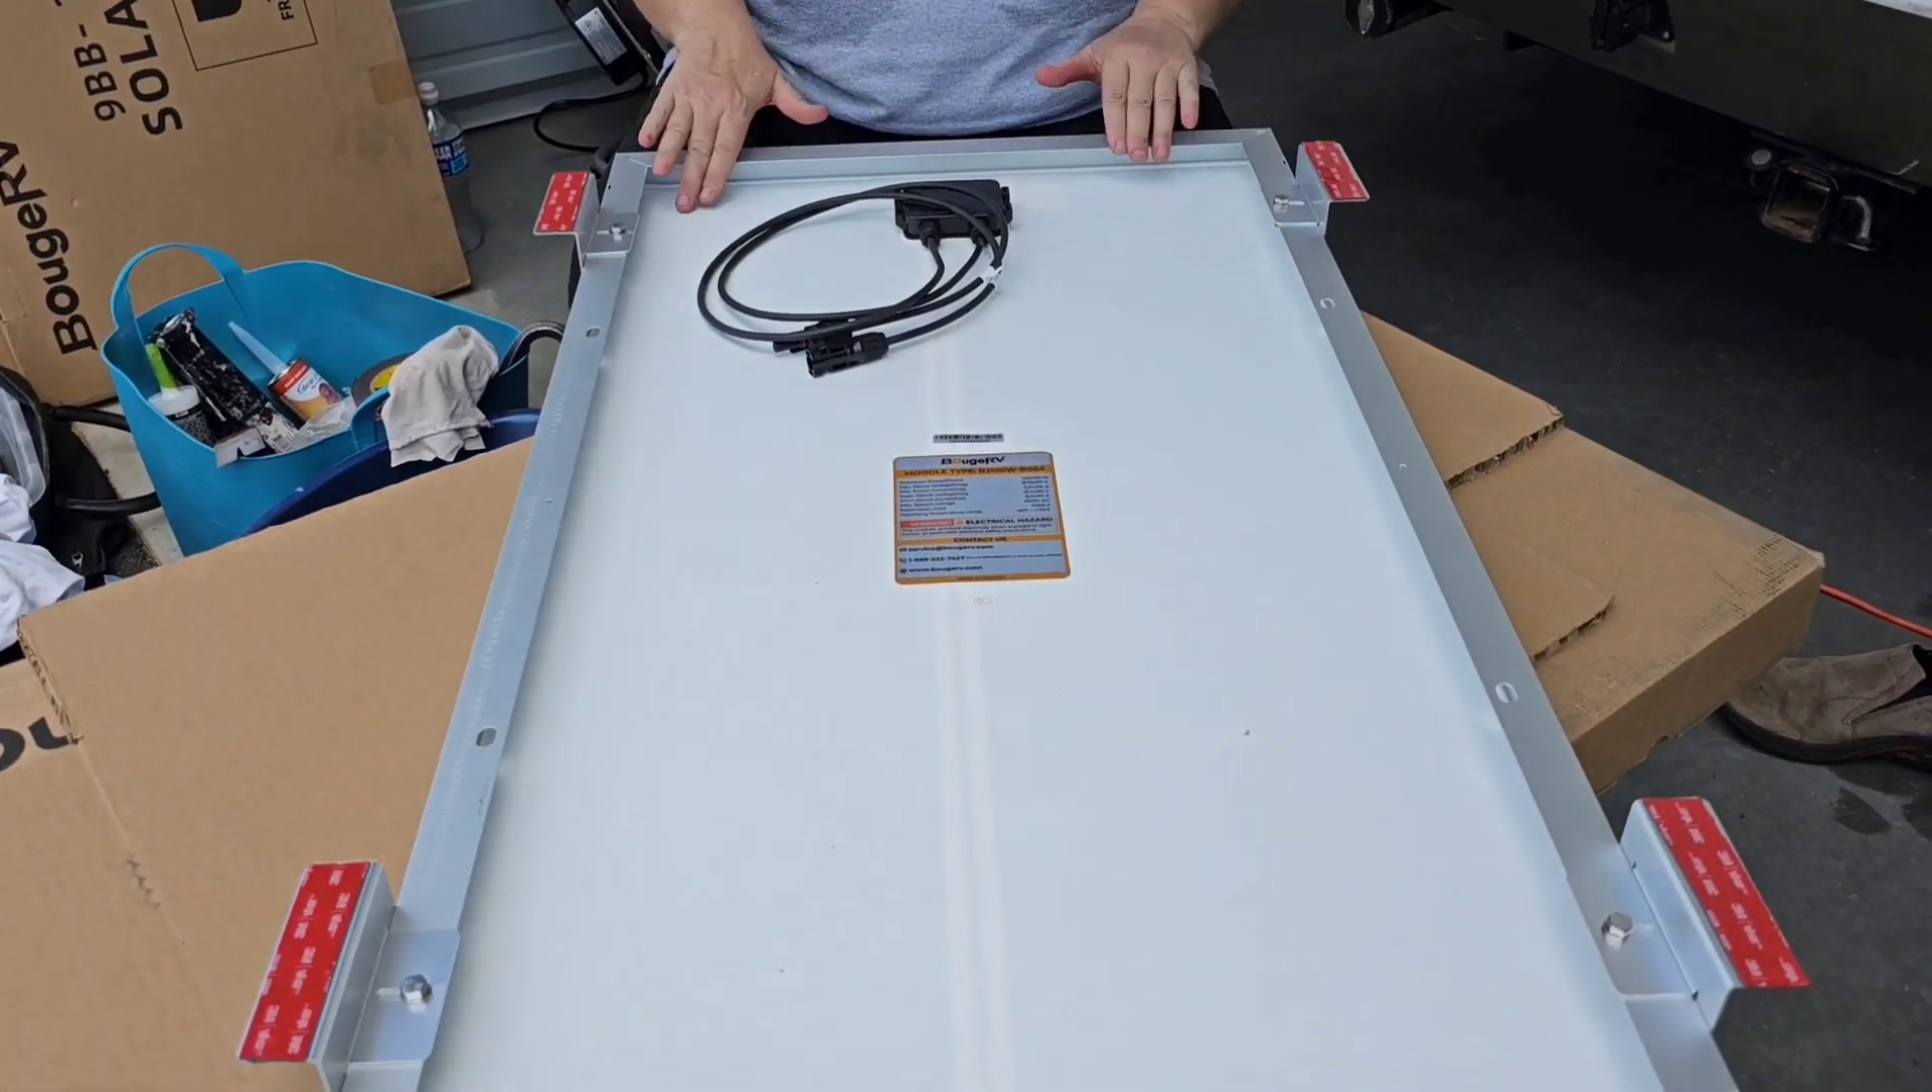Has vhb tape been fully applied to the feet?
Yes.